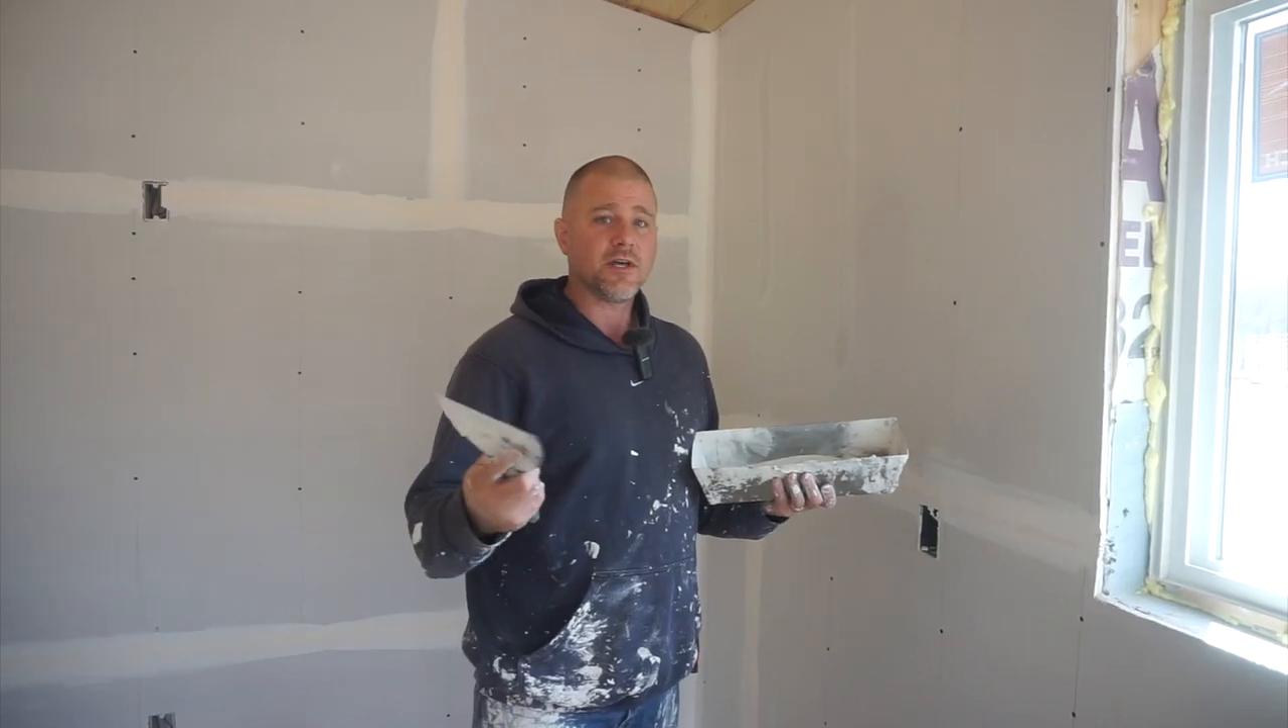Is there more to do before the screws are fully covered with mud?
Yes.